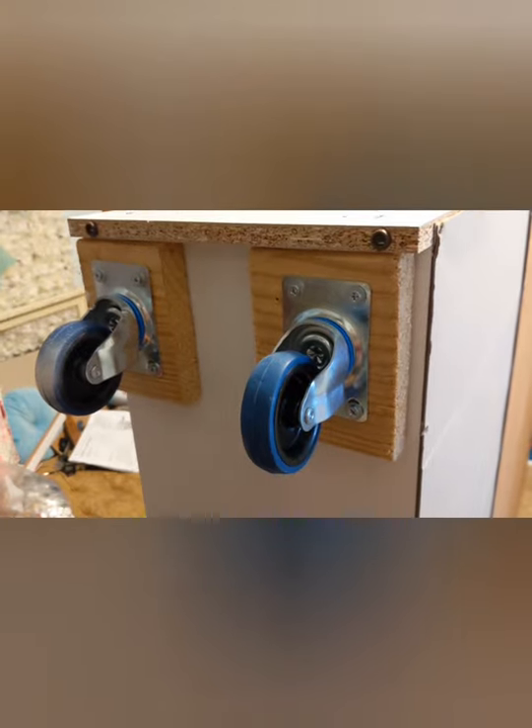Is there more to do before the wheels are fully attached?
No.